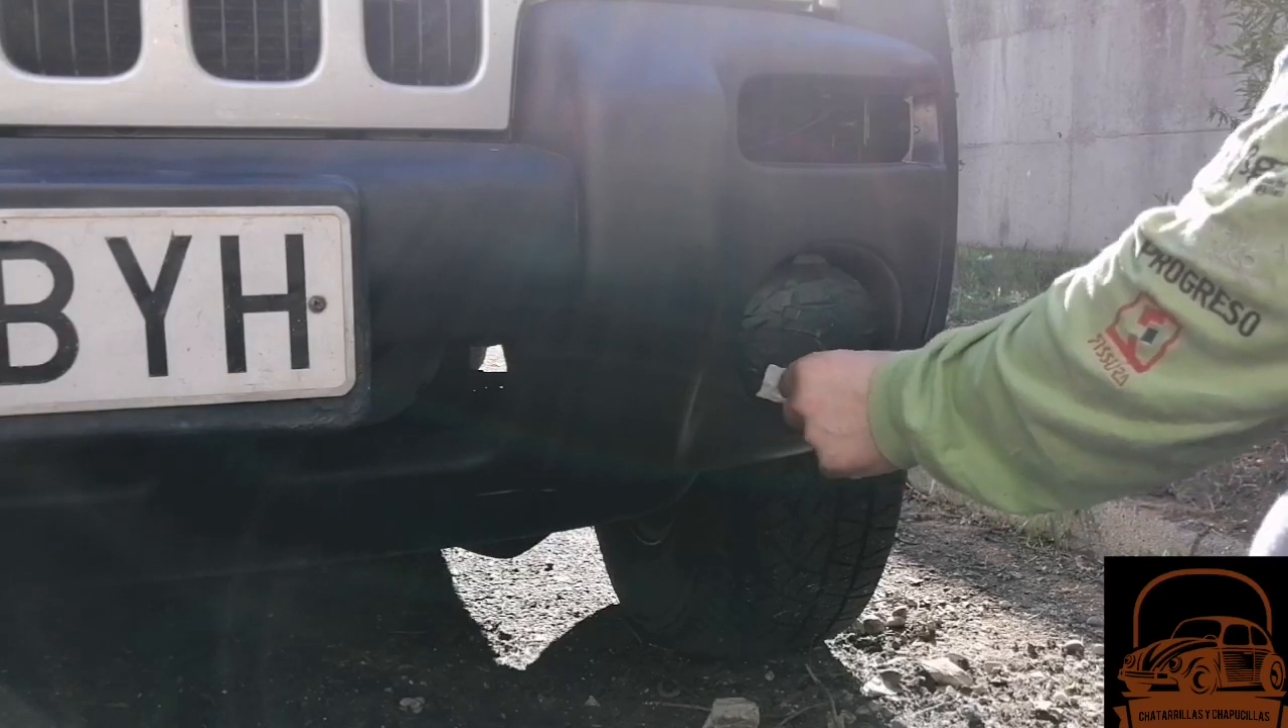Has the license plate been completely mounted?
Yes.